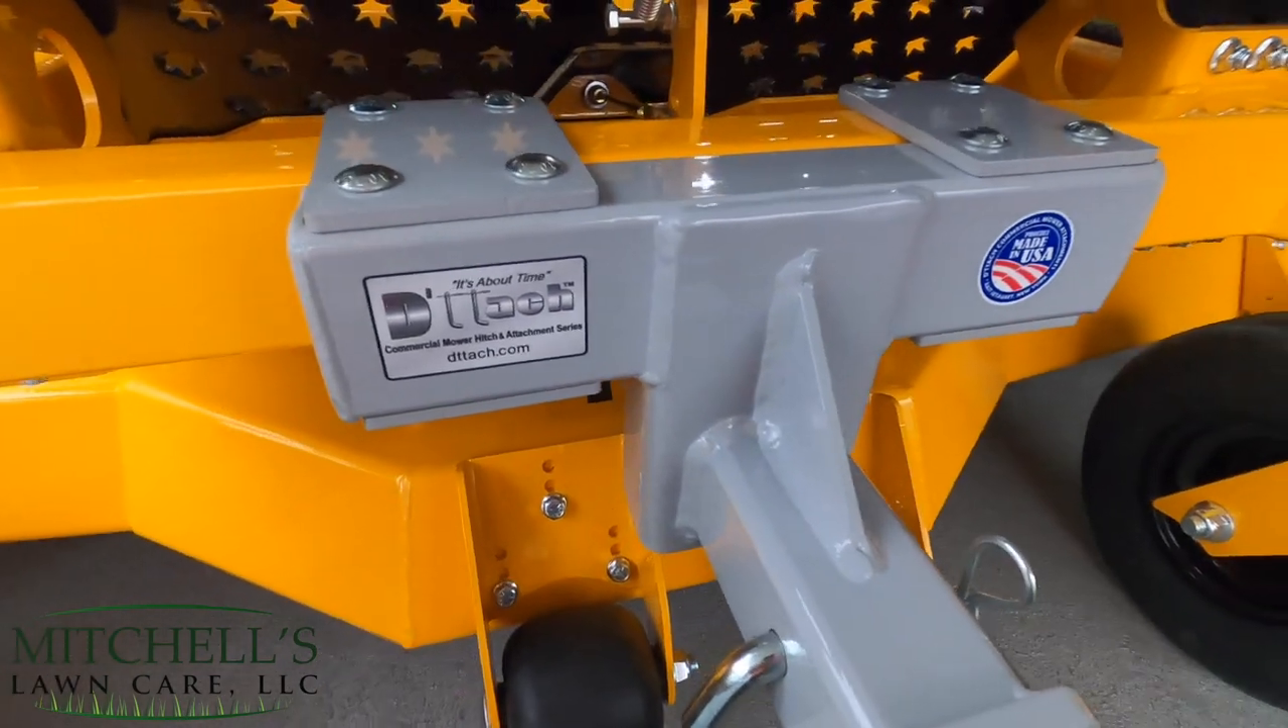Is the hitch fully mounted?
Yes.